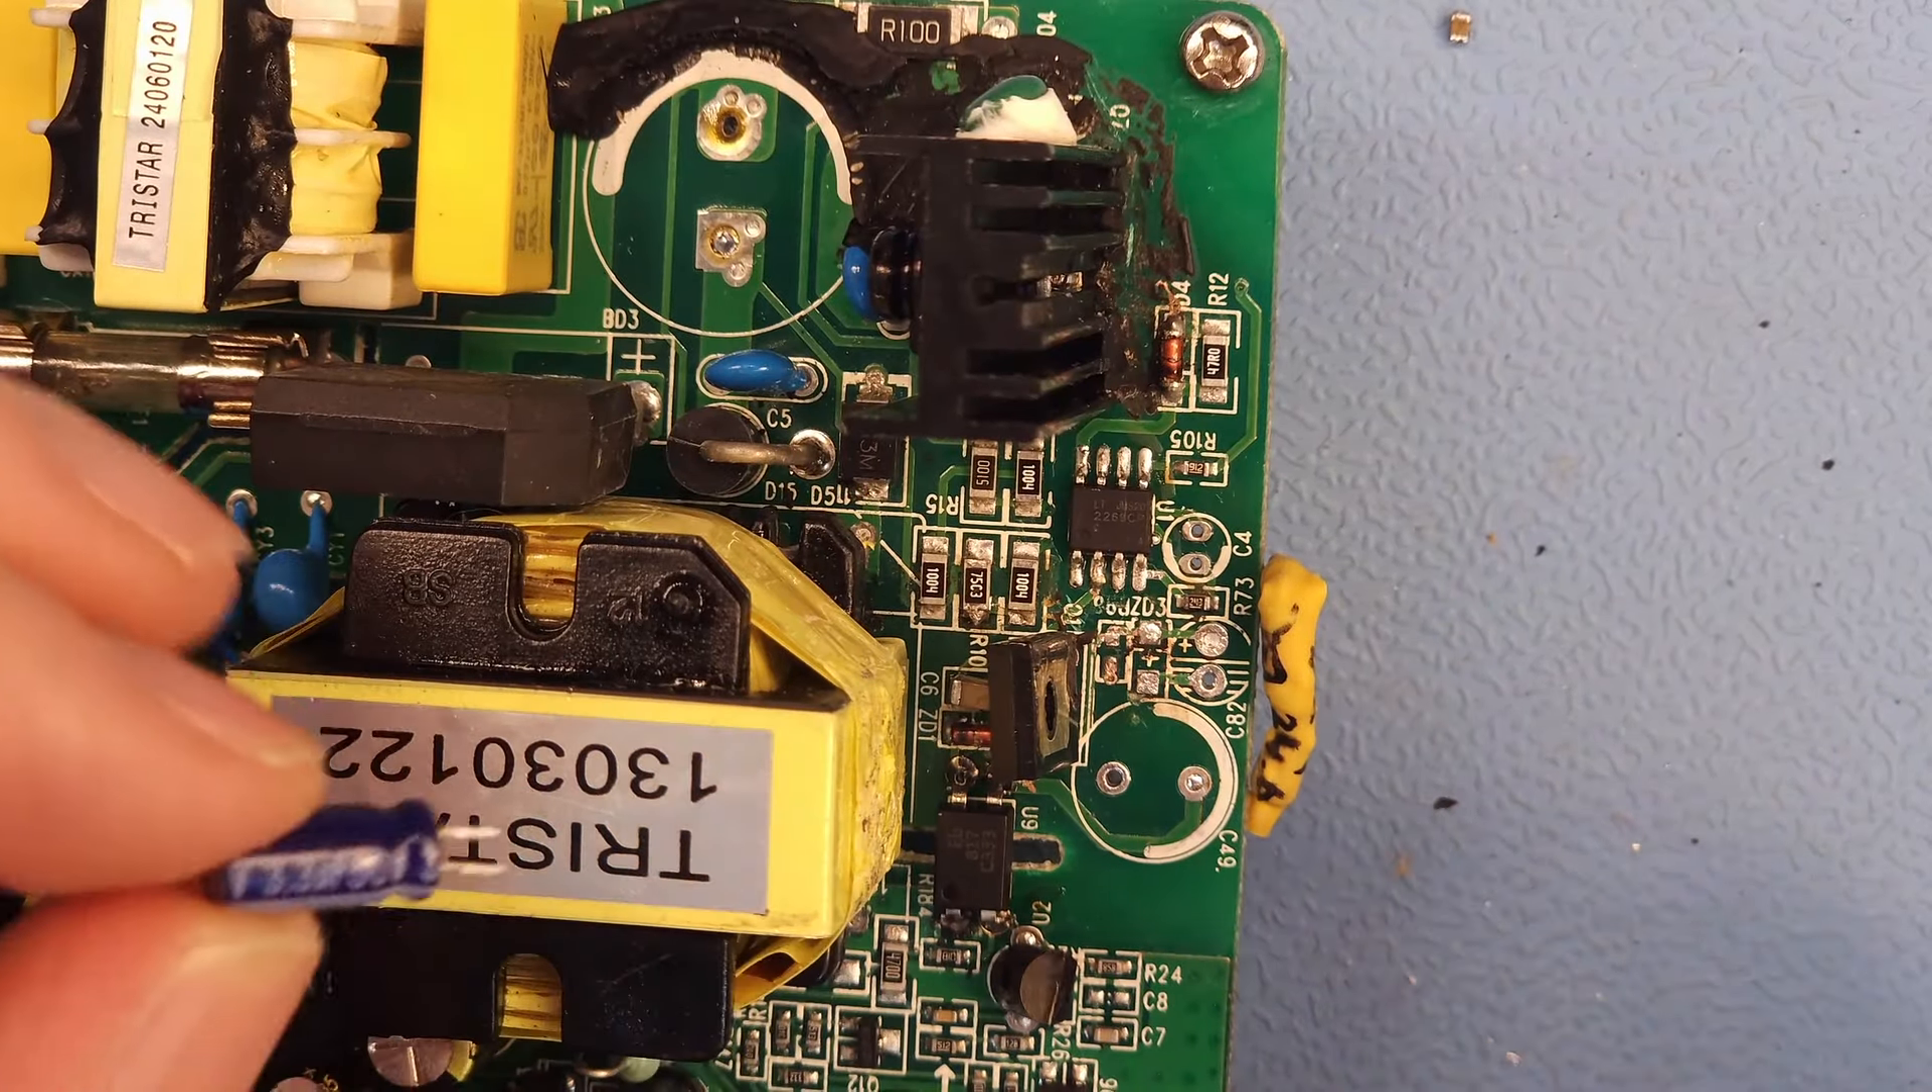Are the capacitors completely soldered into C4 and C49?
No.